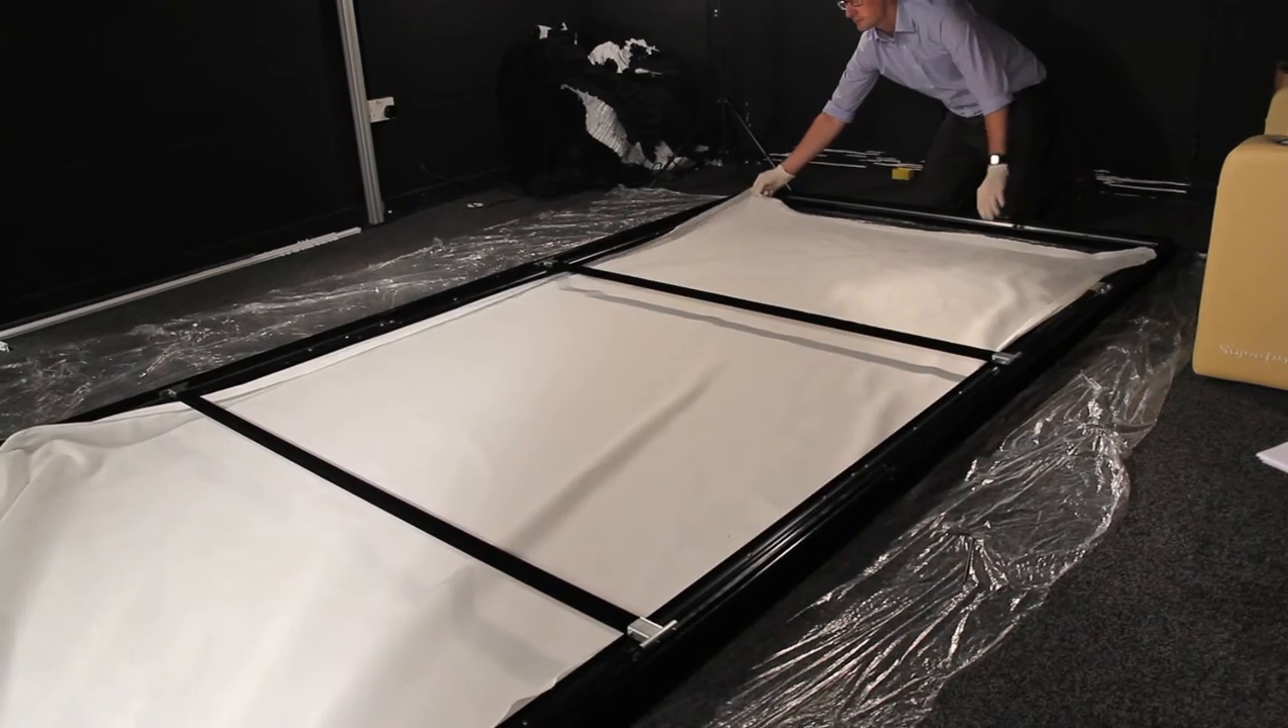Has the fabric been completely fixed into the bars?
No.